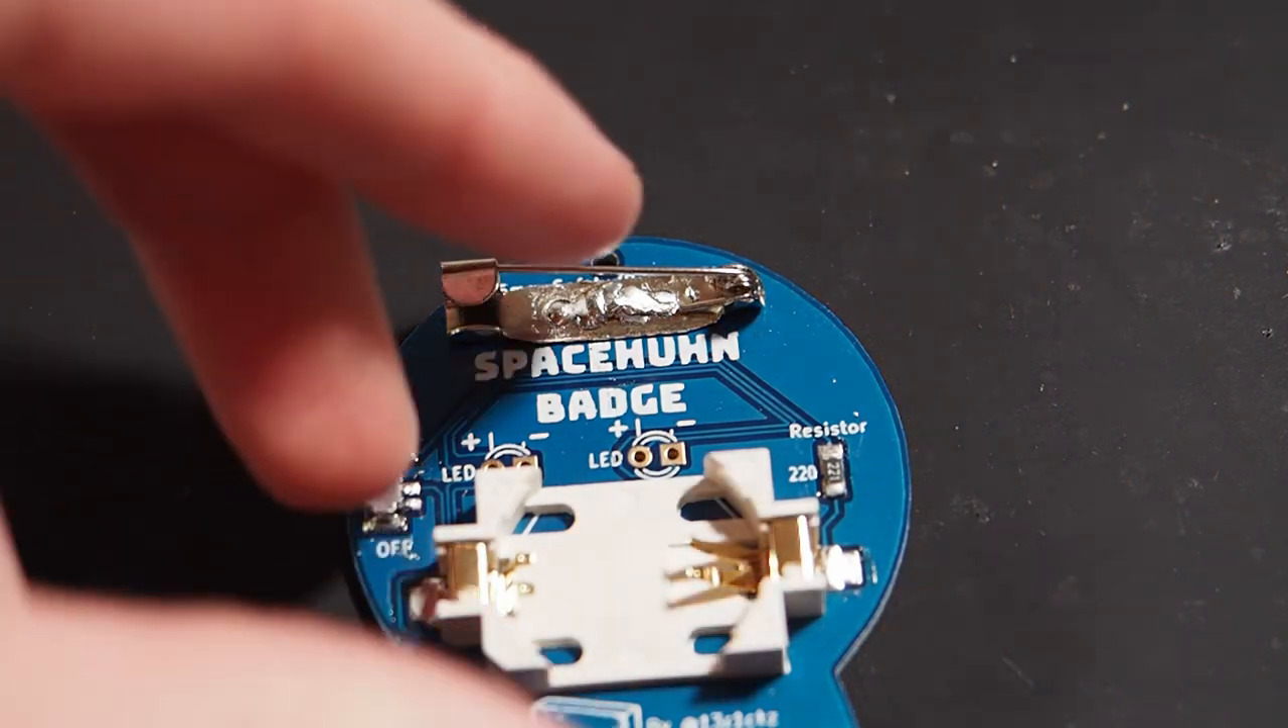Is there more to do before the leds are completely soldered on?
Yes.